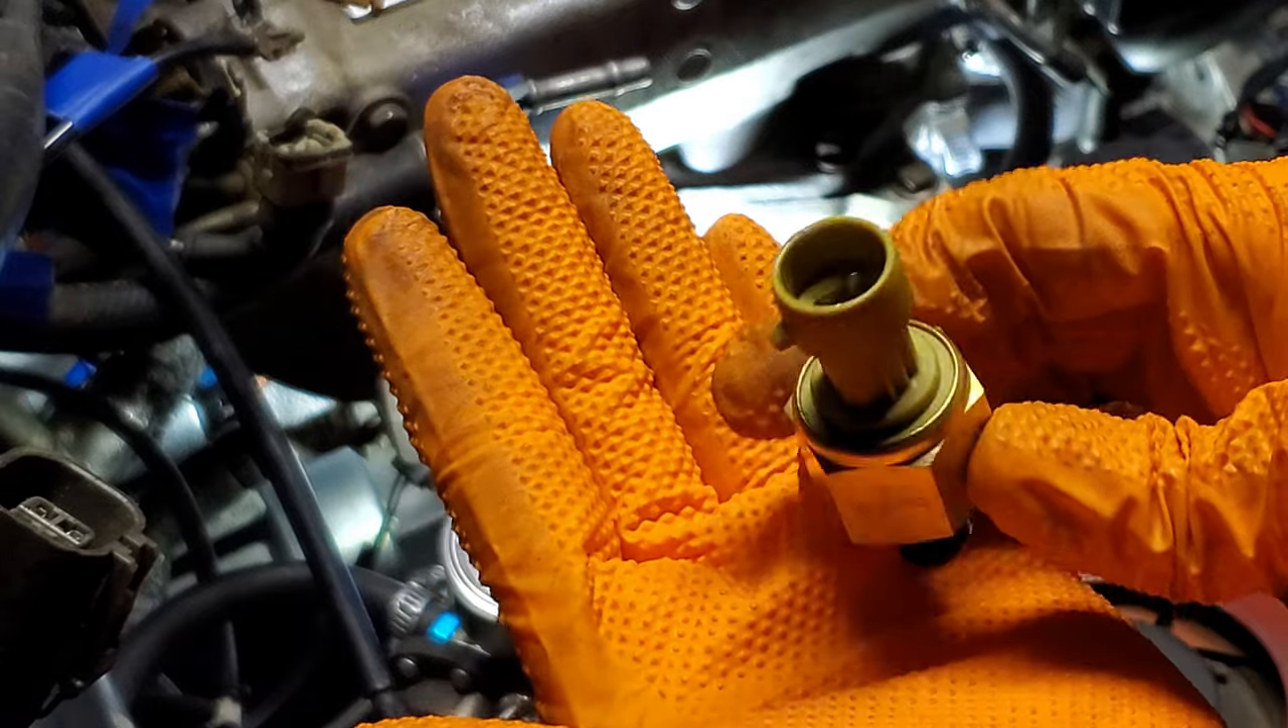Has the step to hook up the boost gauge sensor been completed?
No.